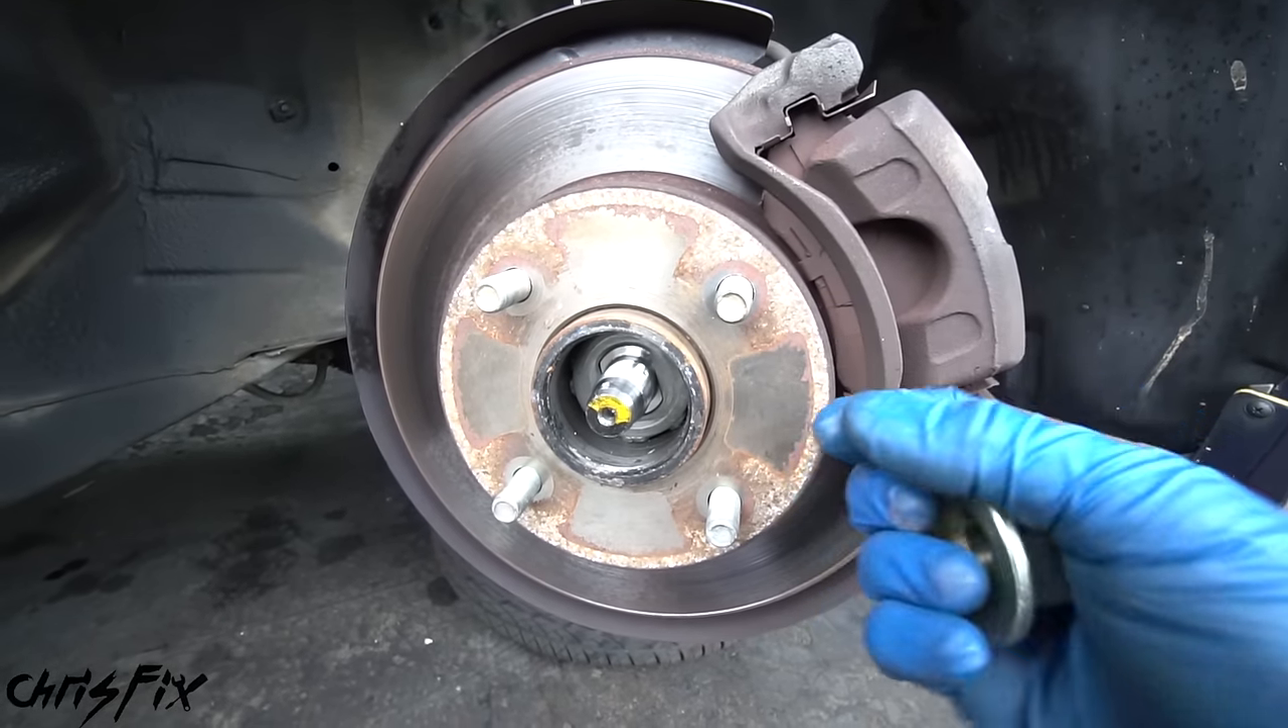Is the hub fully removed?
No.